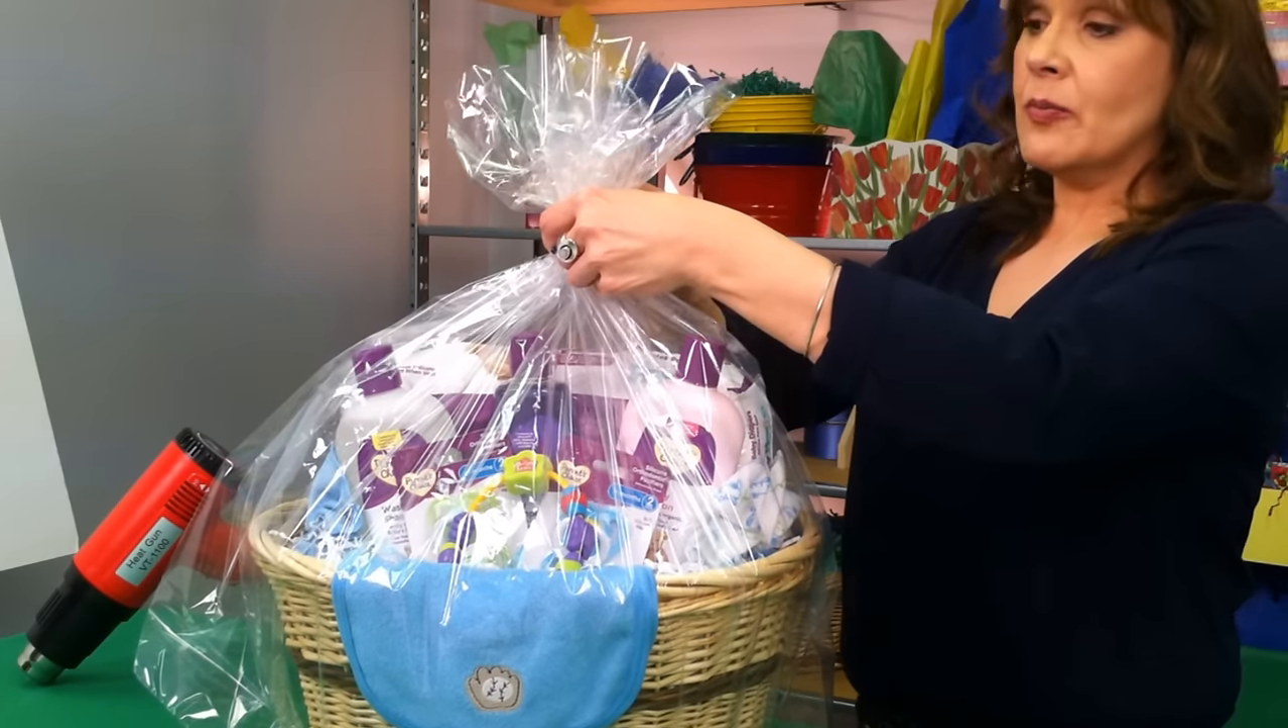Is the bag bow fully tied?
No.